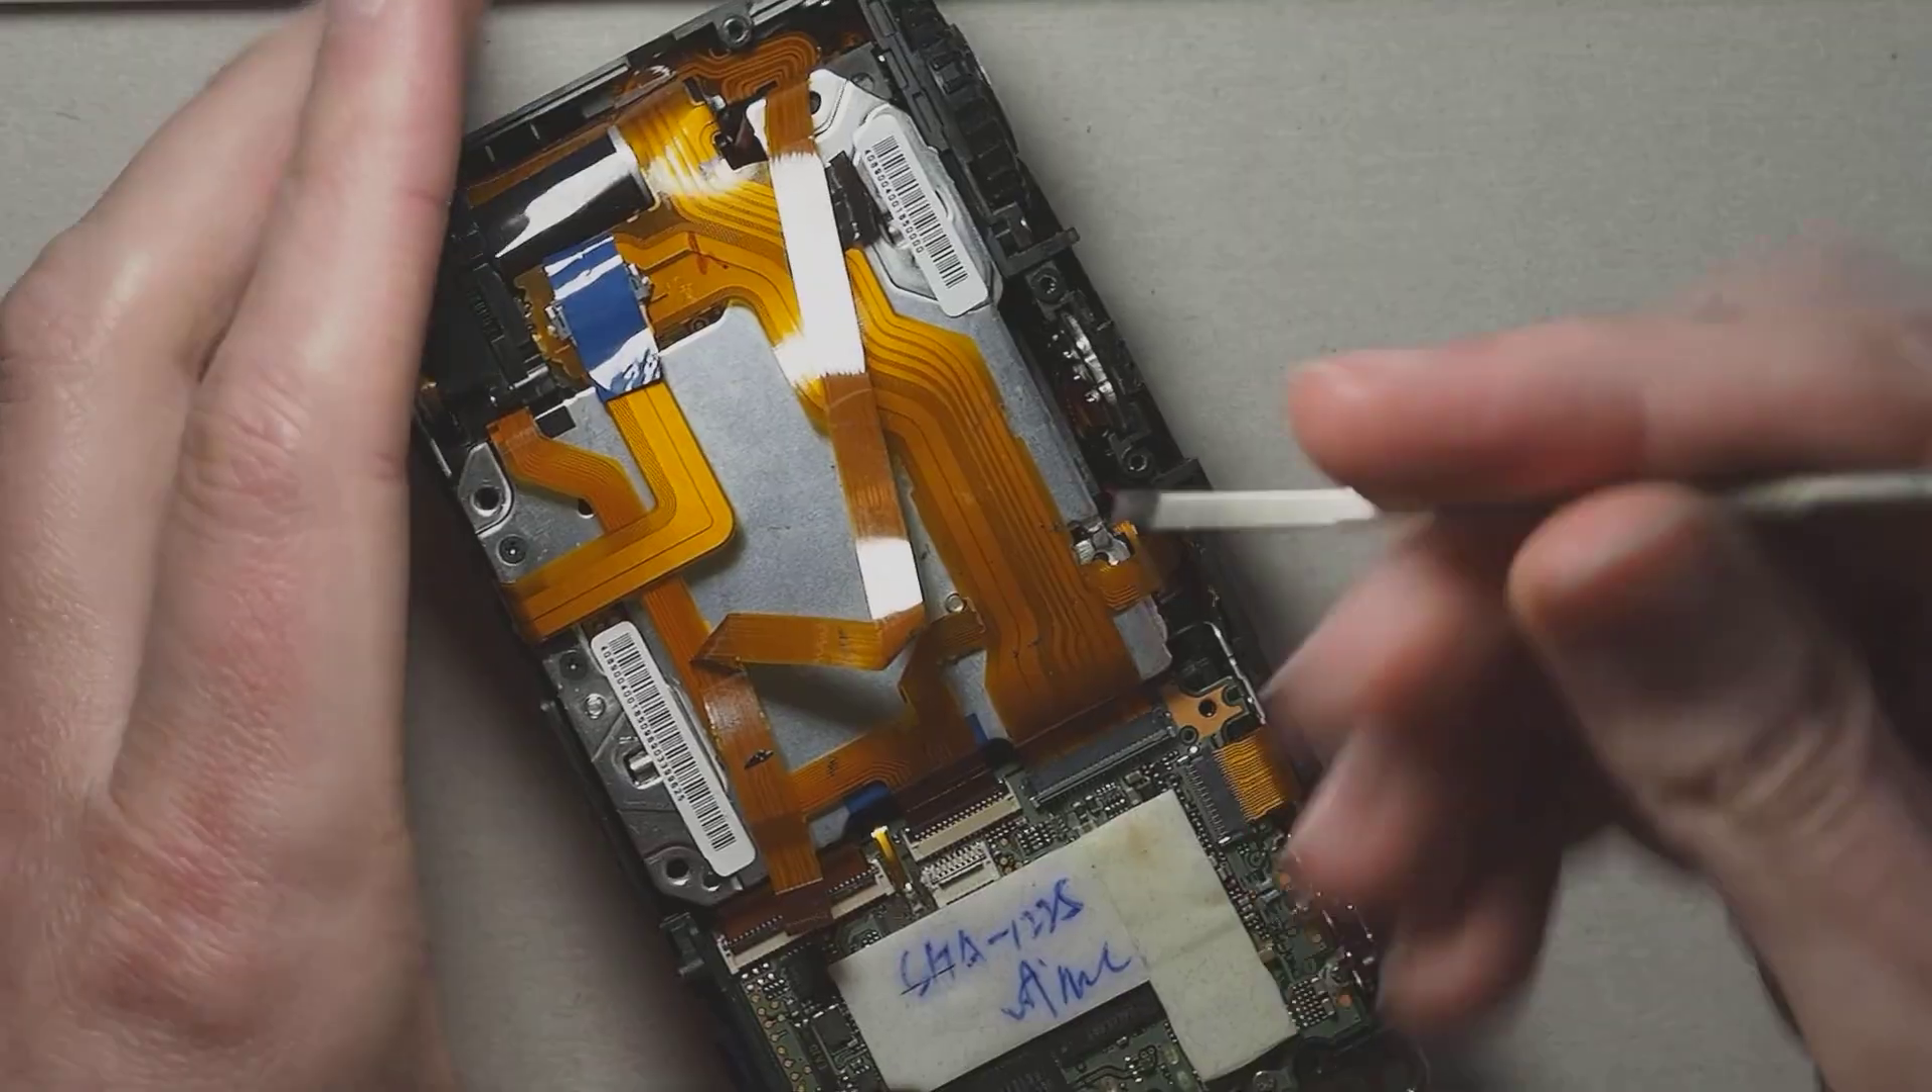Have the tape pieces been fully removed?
No.